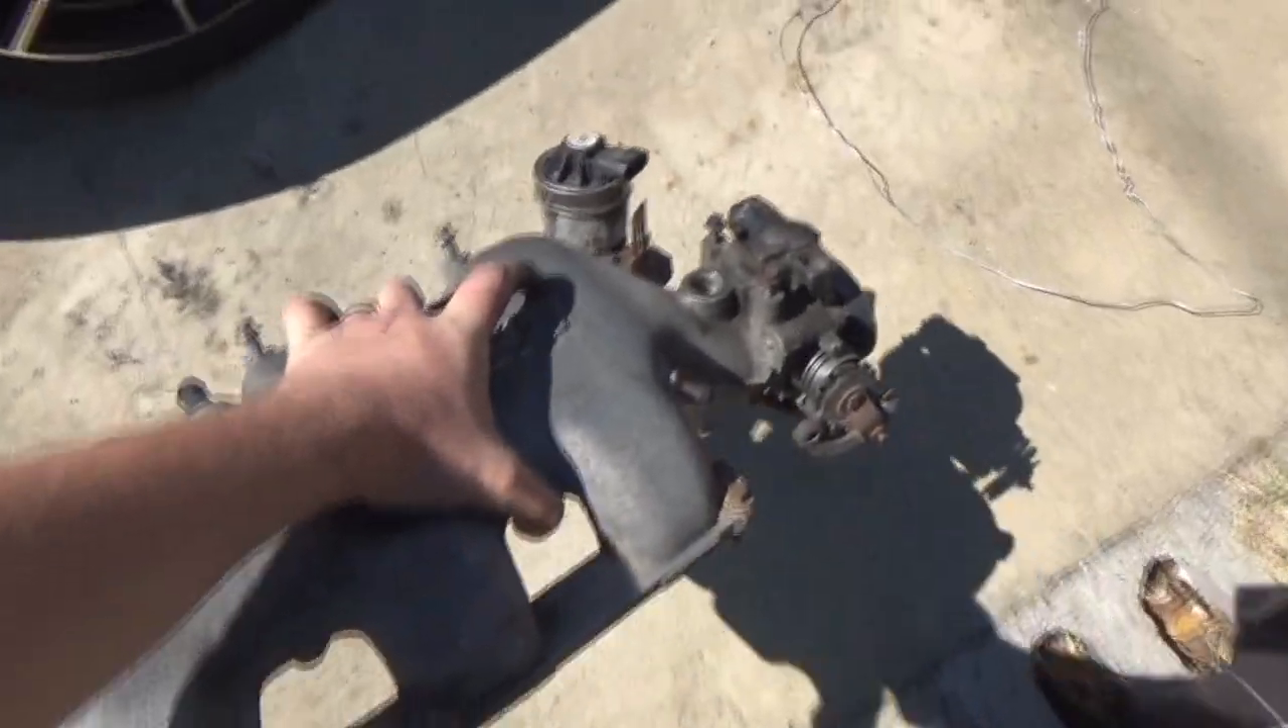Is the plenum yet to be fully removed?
No.